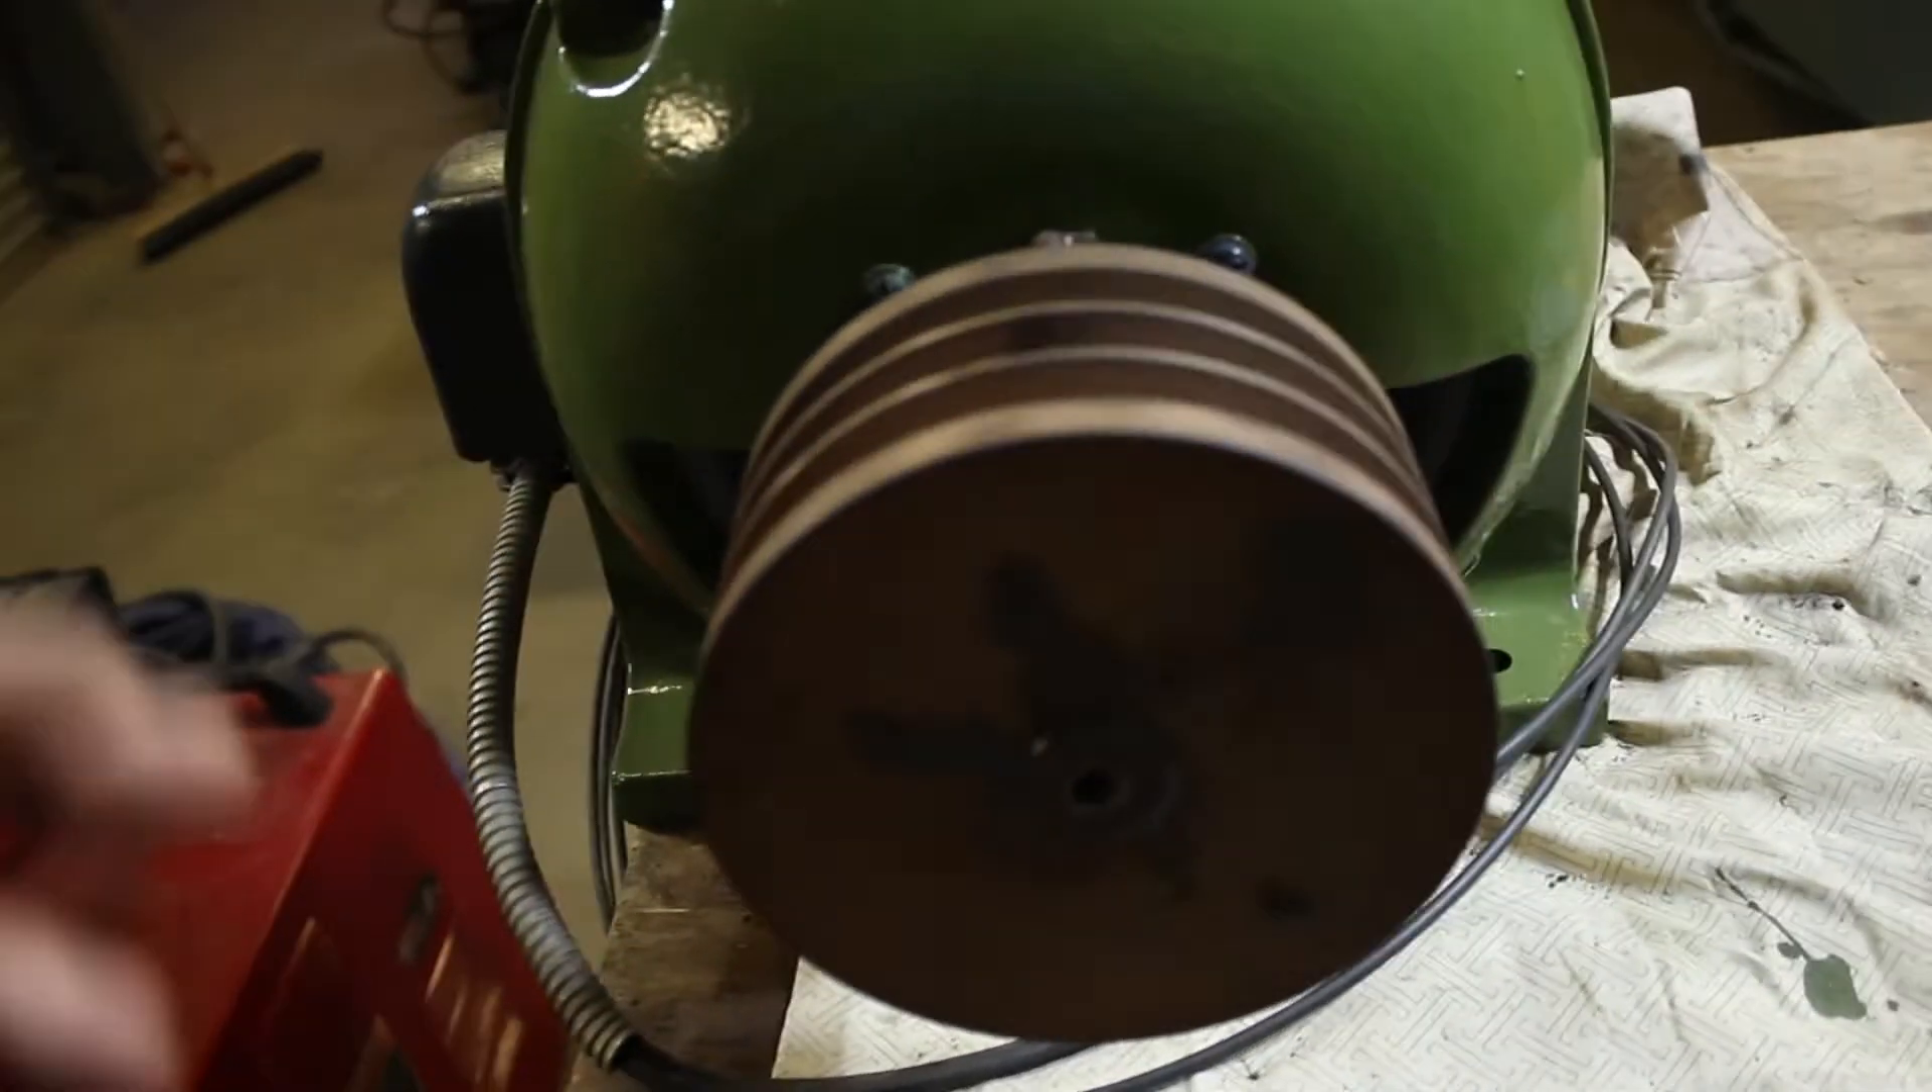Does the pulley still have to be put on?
No.